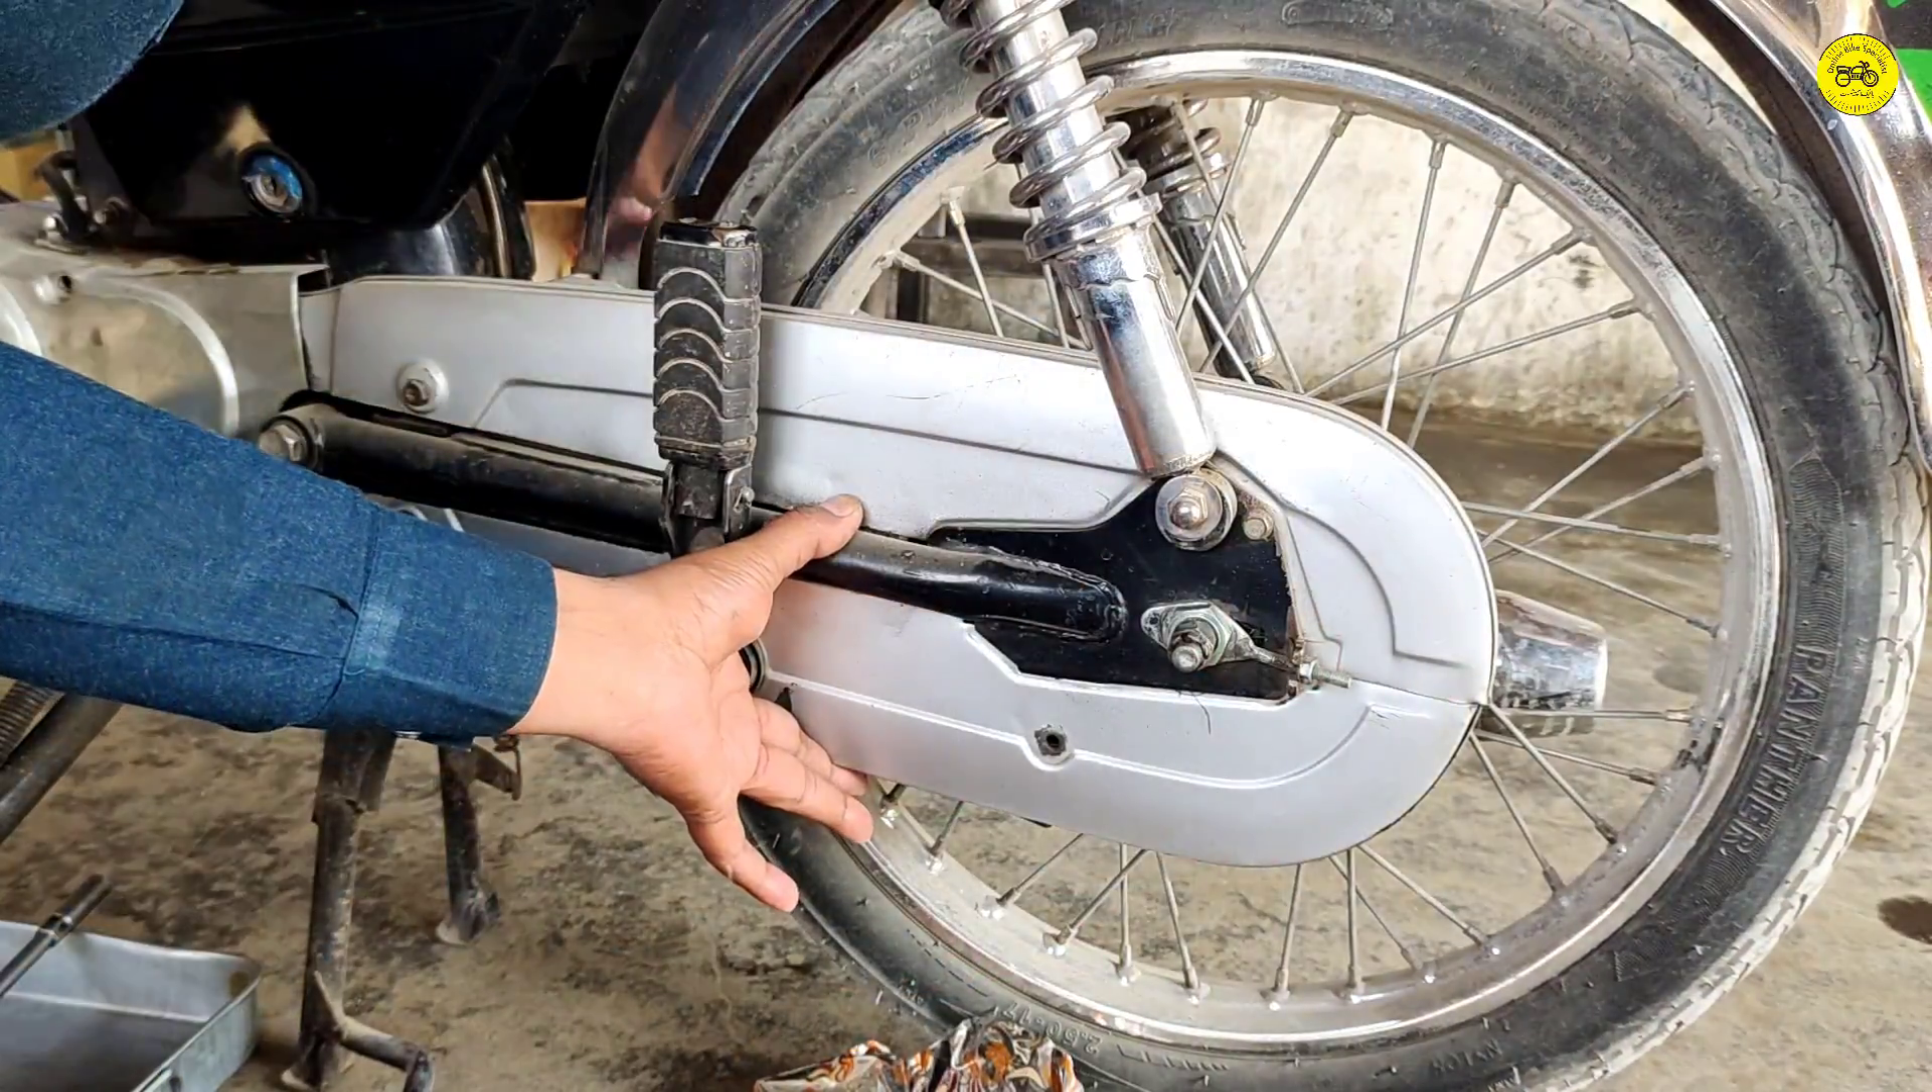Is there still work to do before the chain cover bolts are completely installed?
Yes.